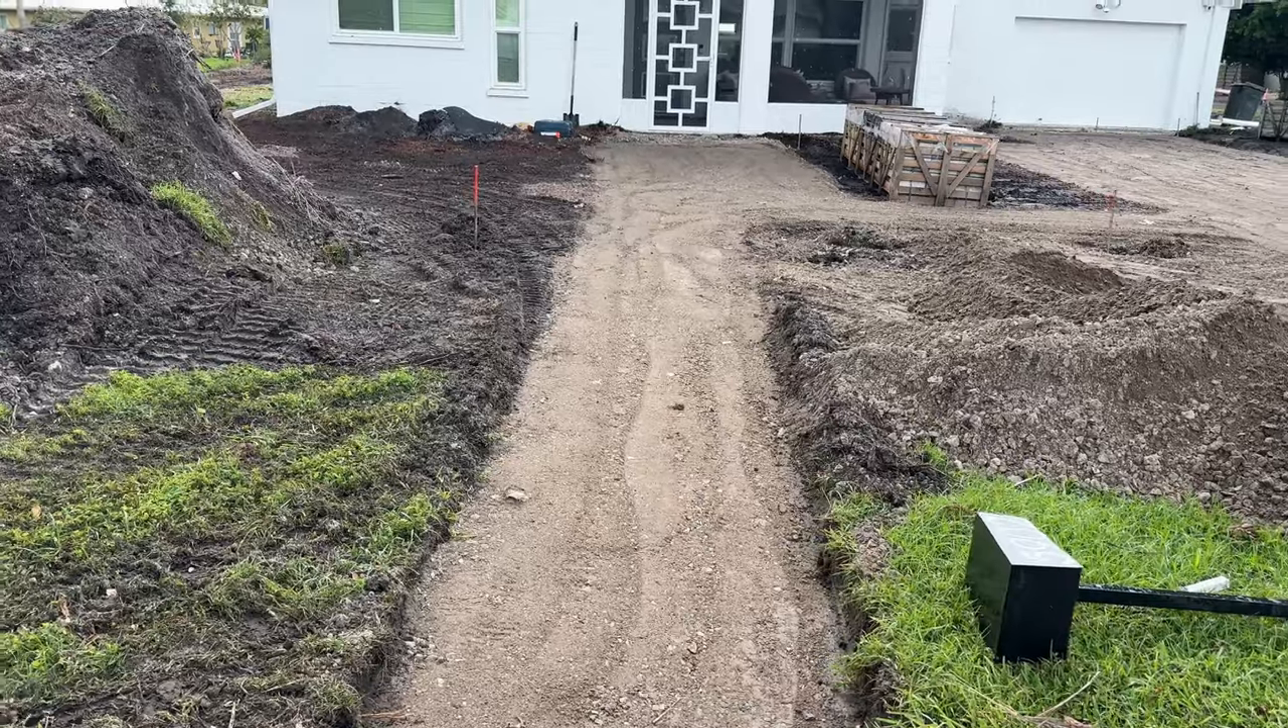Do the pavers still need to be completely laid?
Yes.